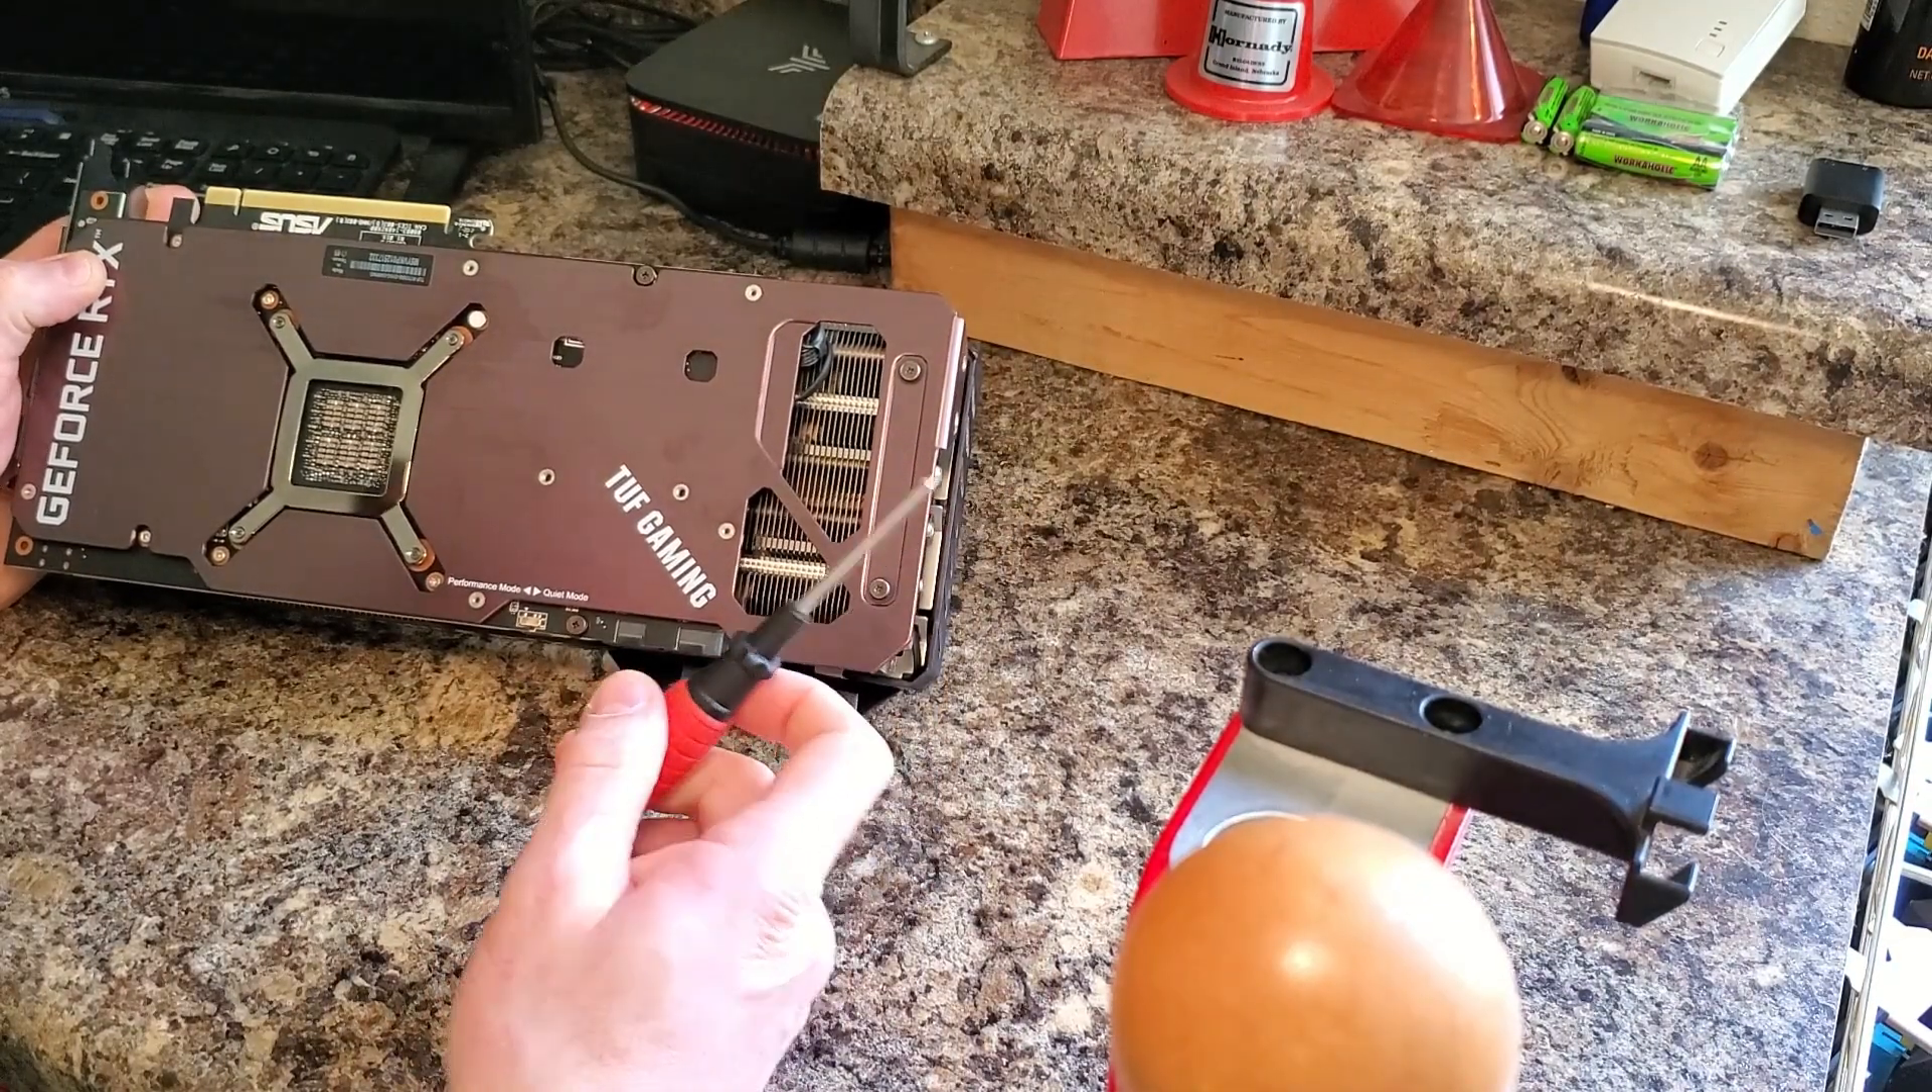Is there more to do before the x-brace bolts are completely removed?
Yes.